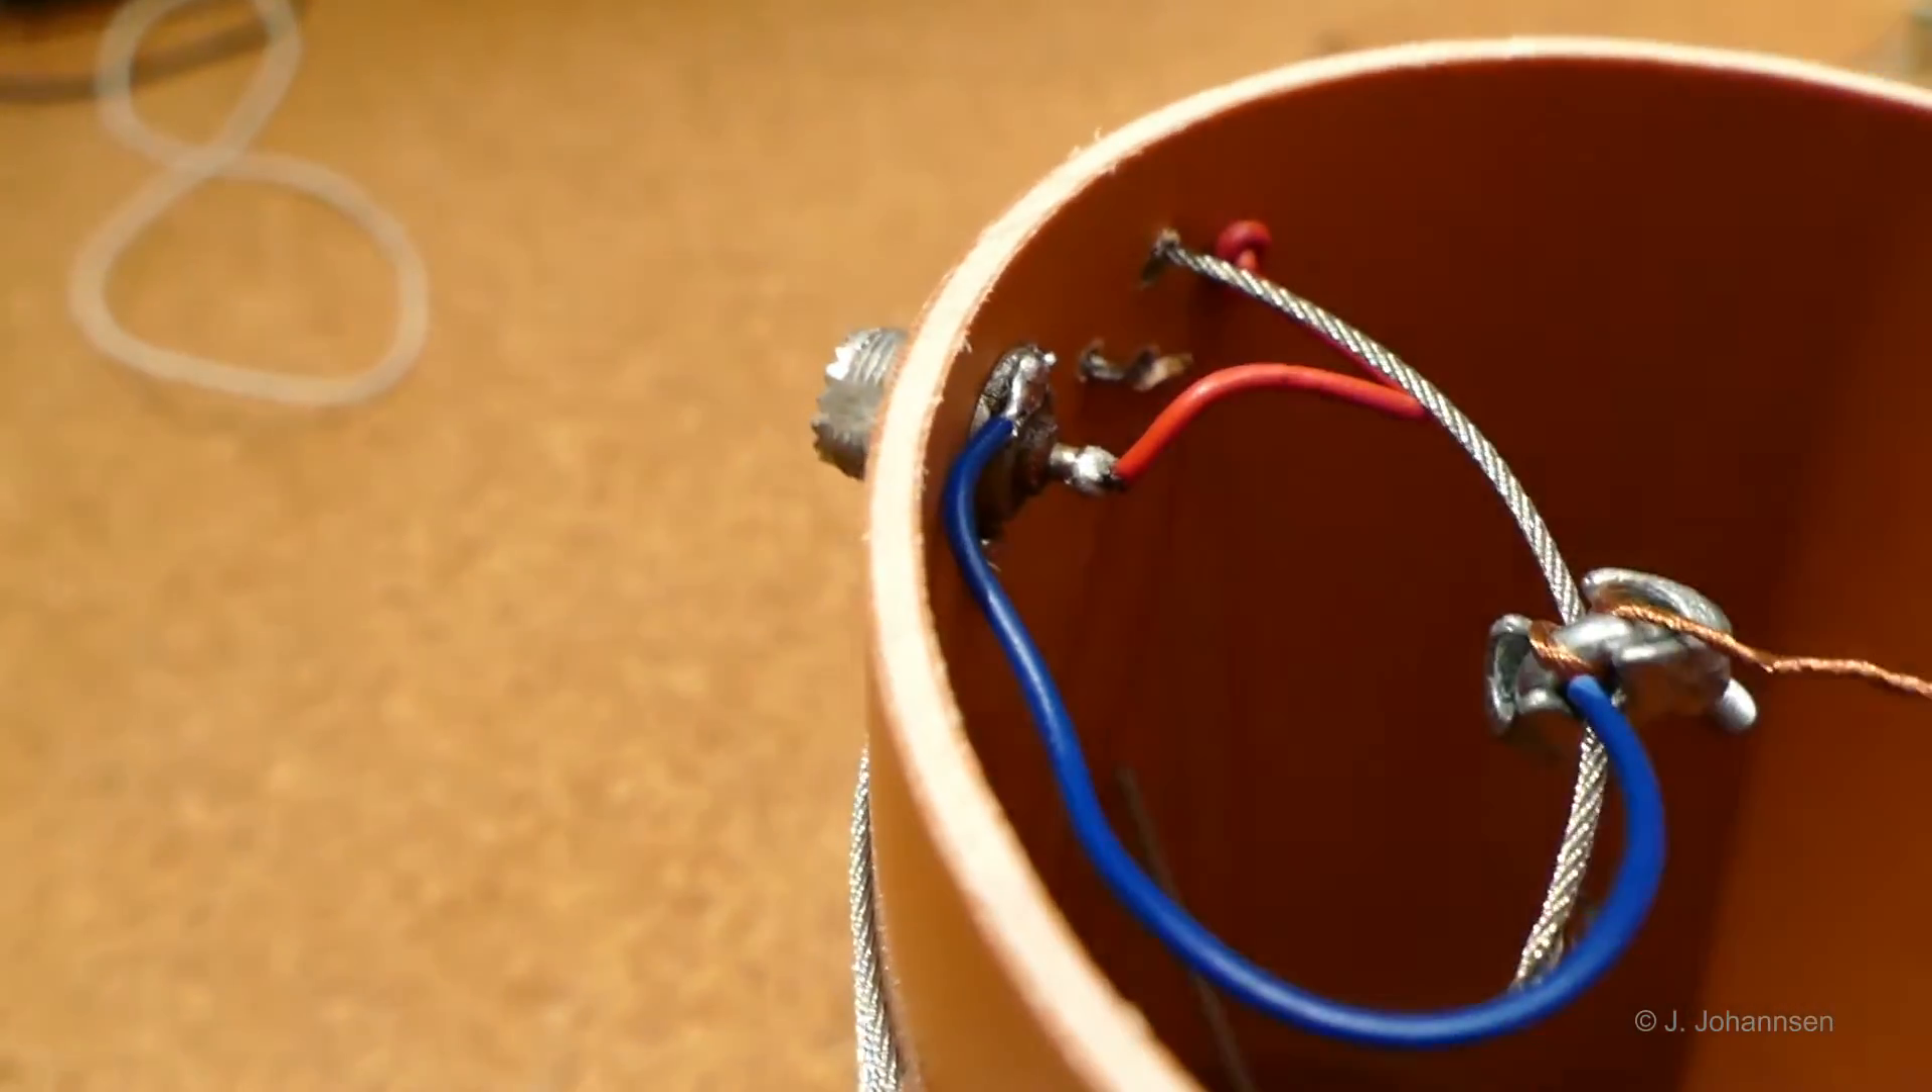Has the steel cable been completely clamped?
Yes.